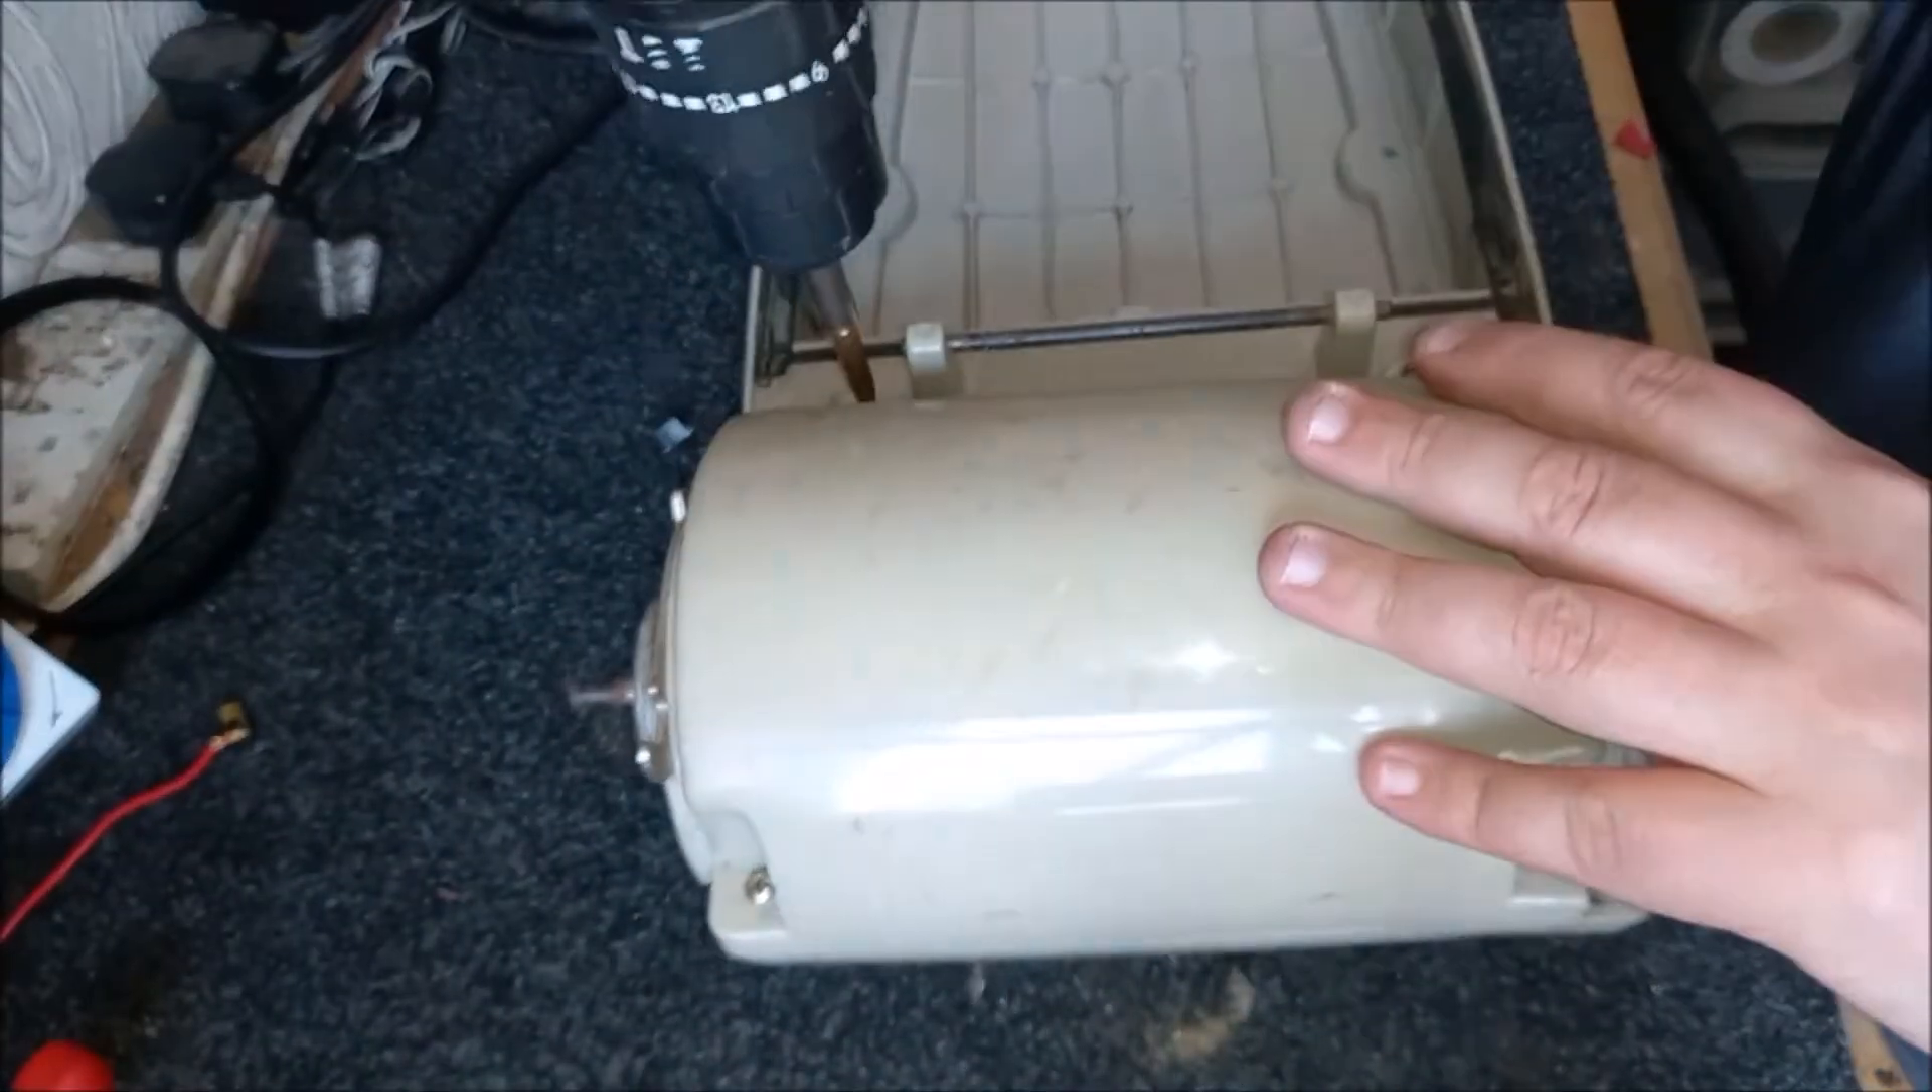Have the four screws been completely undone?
No.